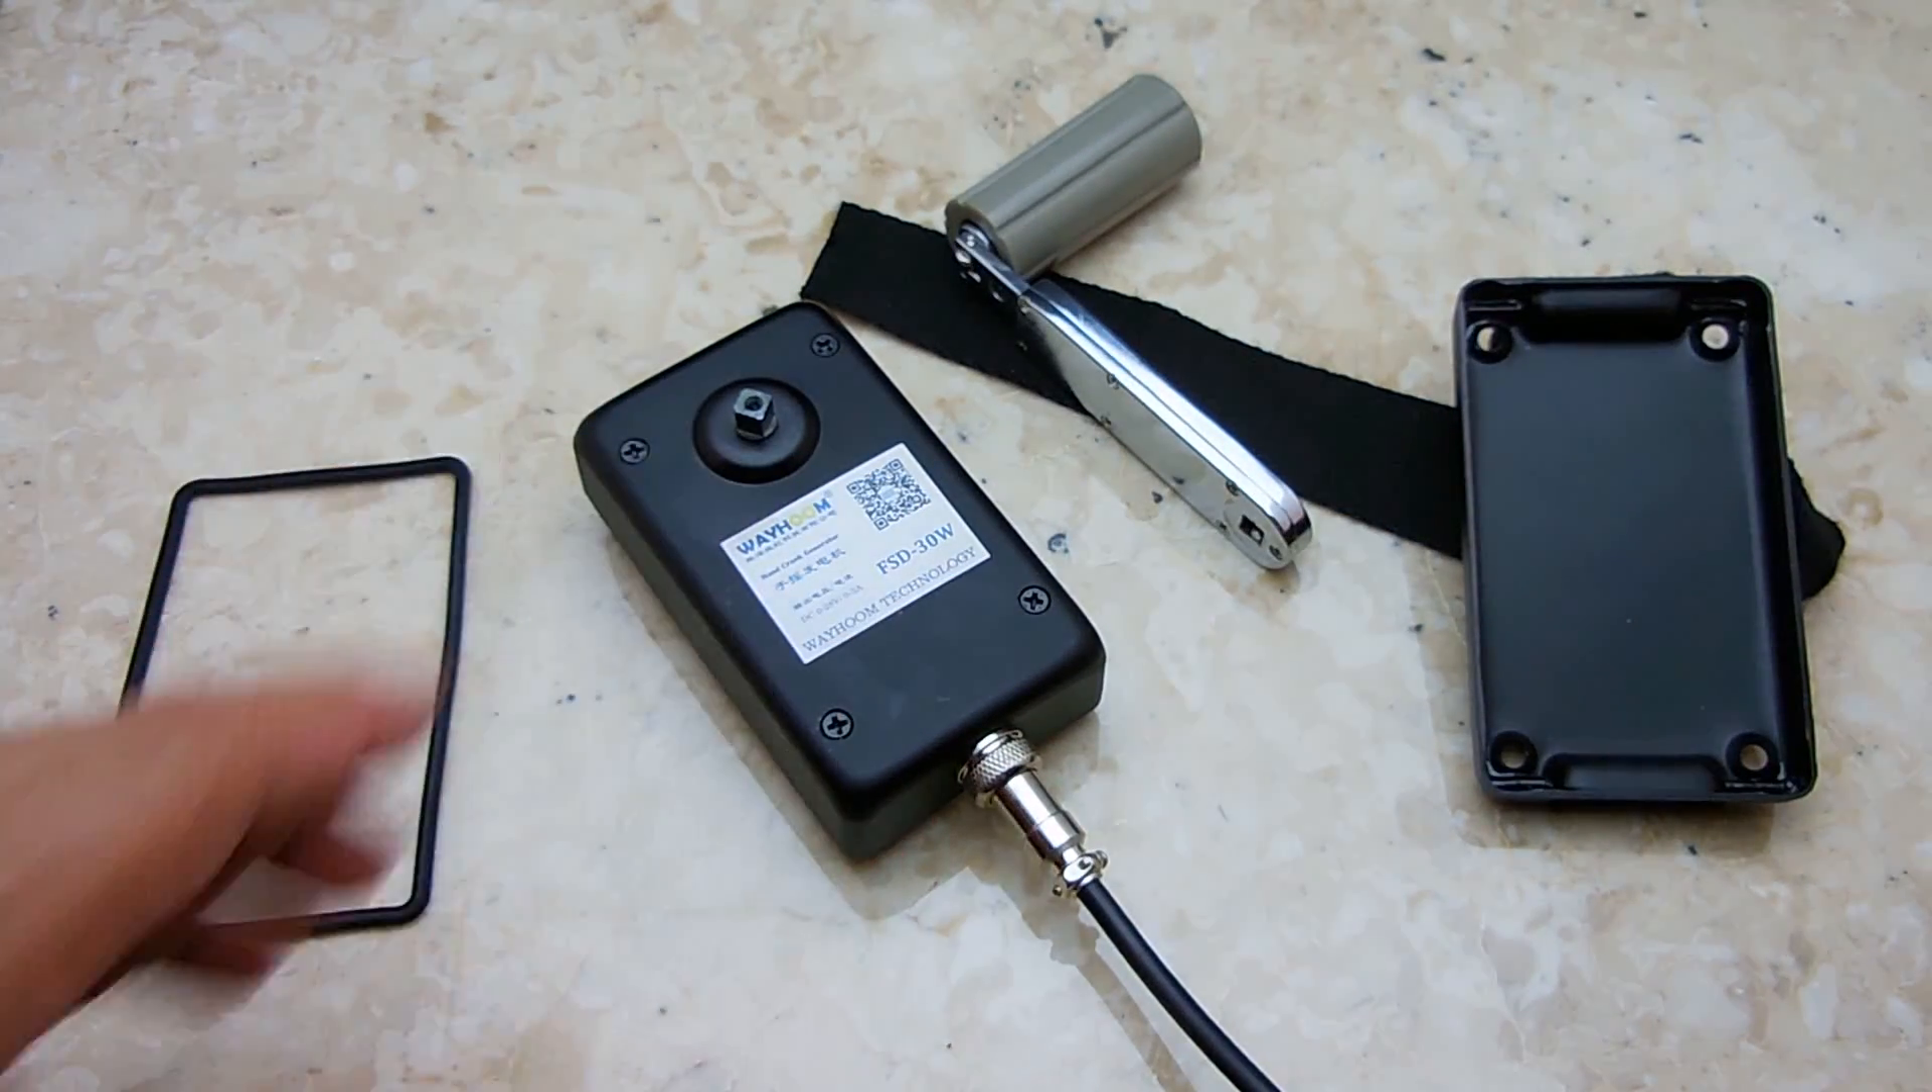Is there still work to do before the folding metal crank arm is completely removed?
No.